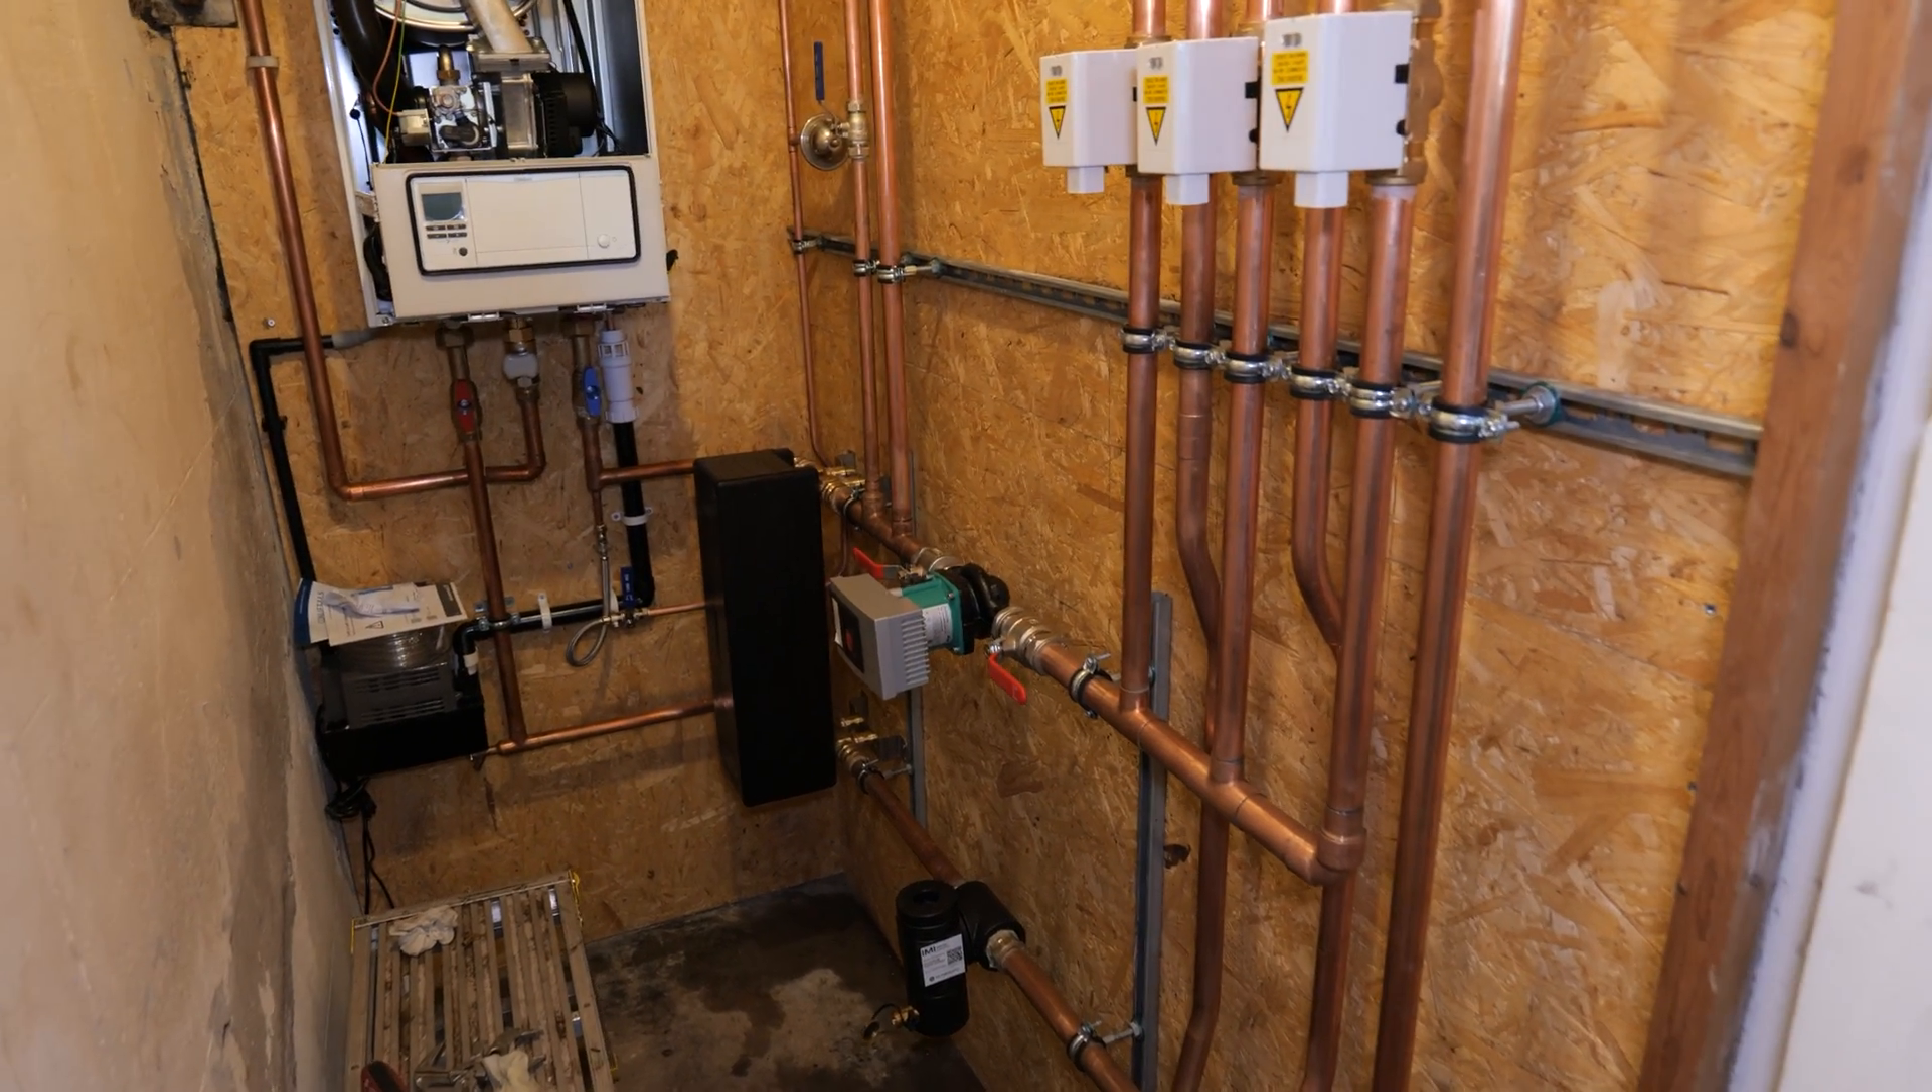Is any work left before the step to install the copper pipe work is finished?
No.